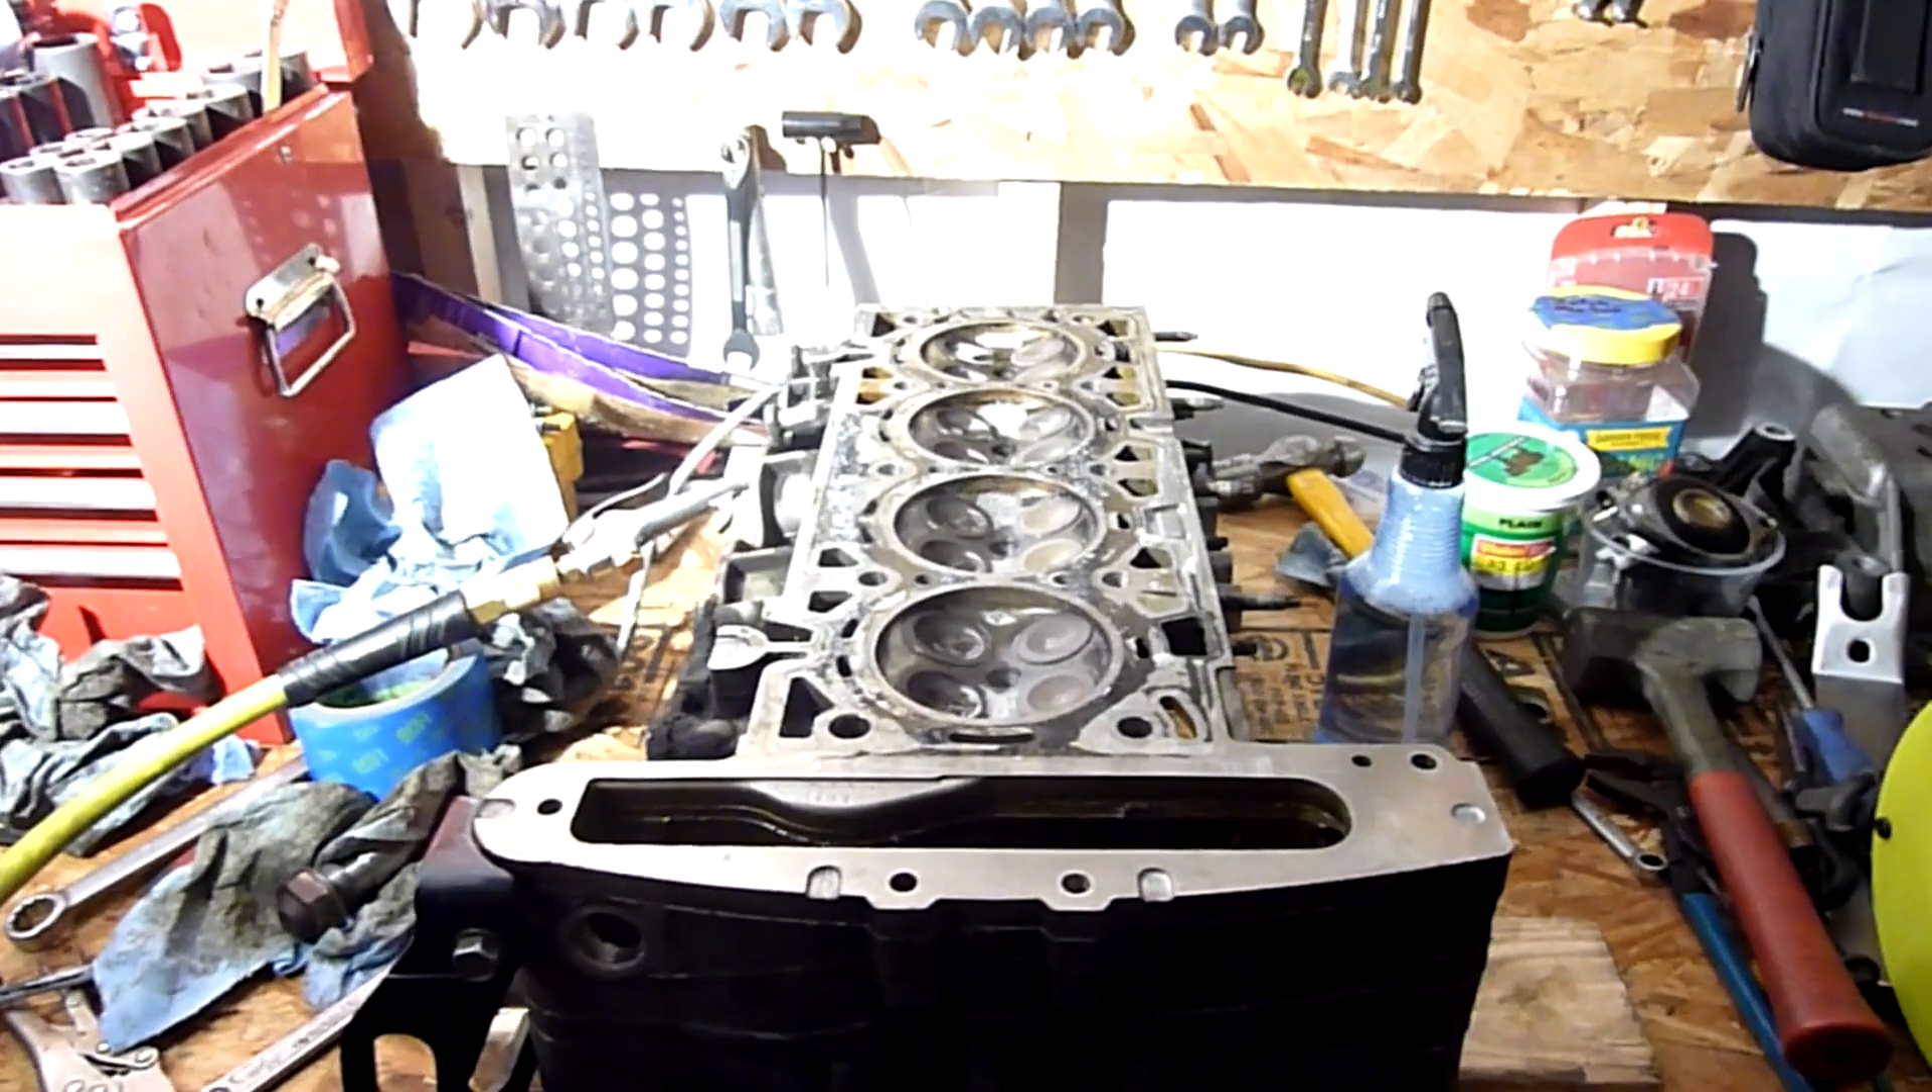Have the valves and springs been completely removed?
No.